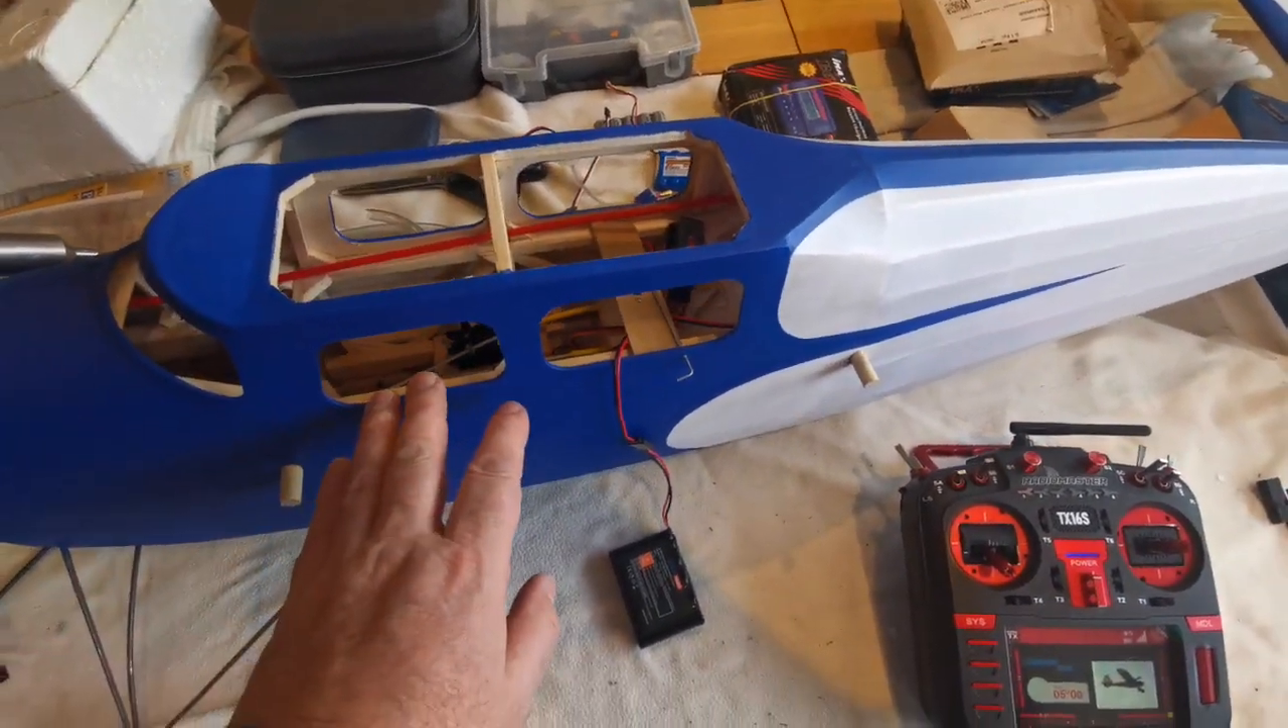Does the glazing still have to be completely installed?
Yes.